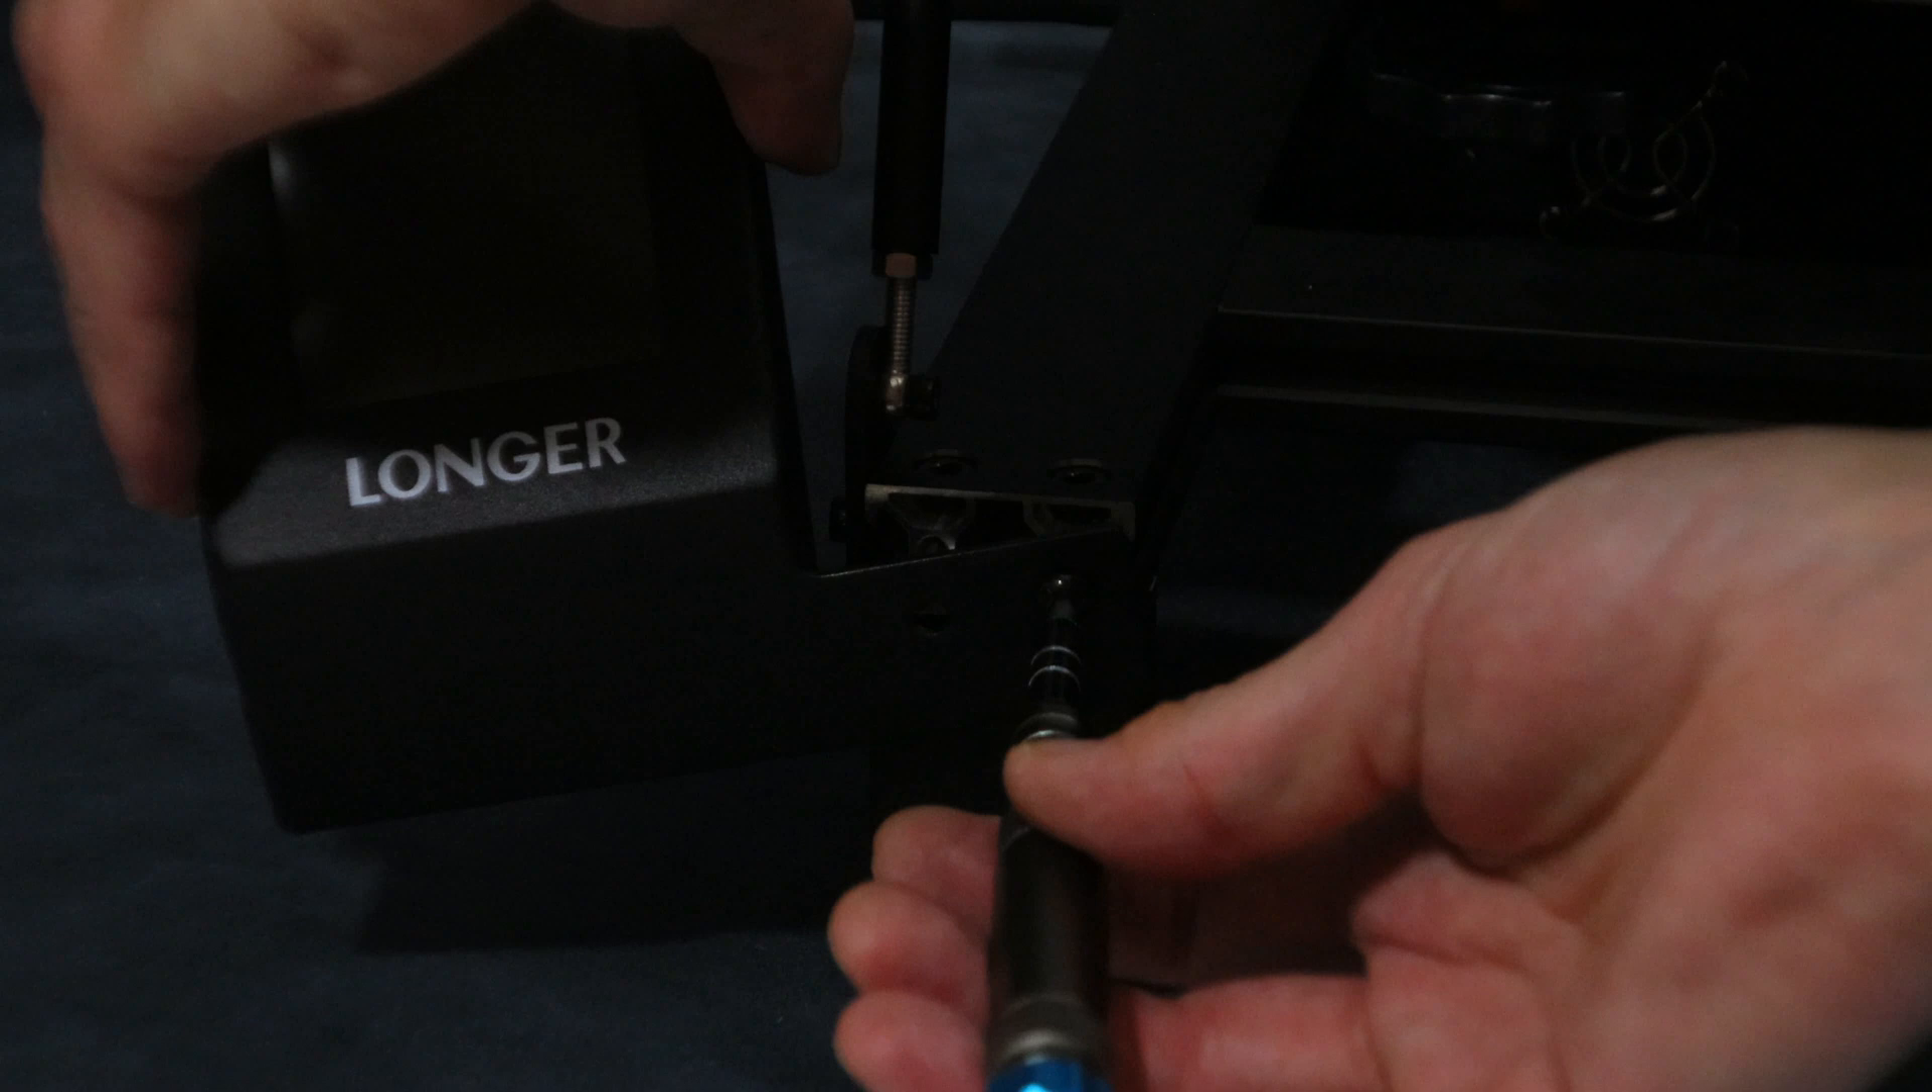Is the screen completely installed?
No.